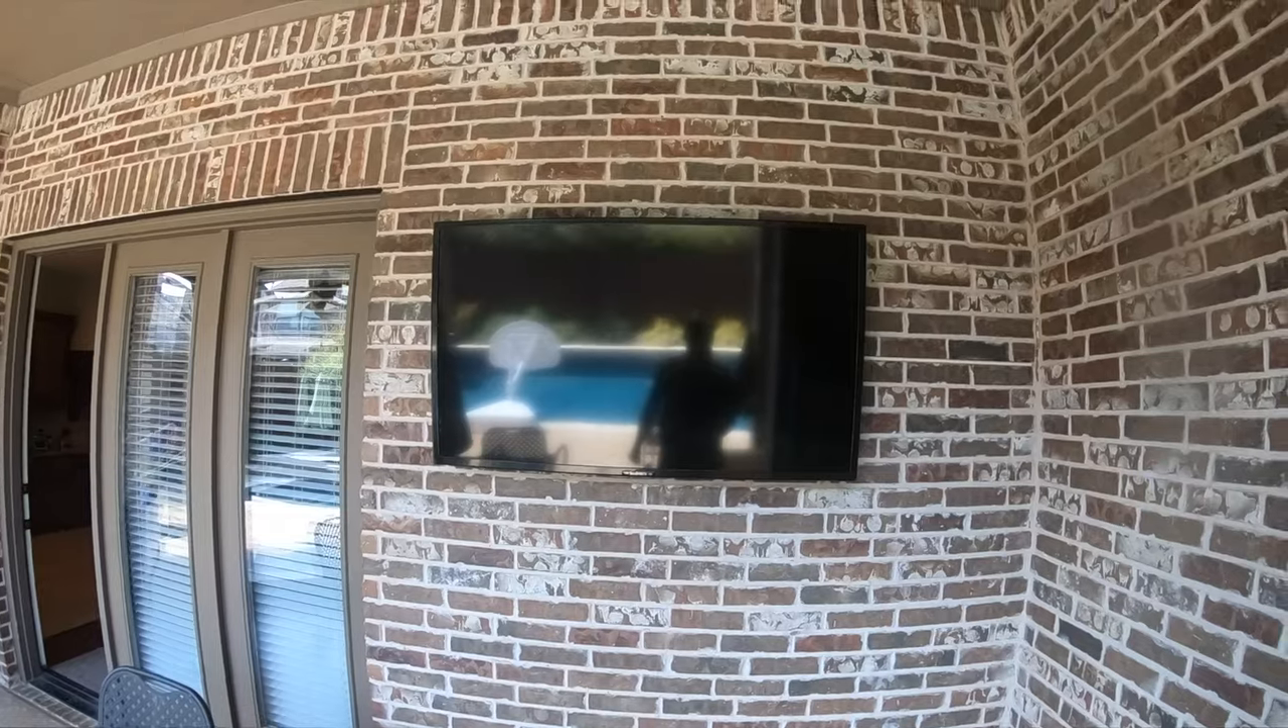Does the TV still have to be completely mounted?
No.